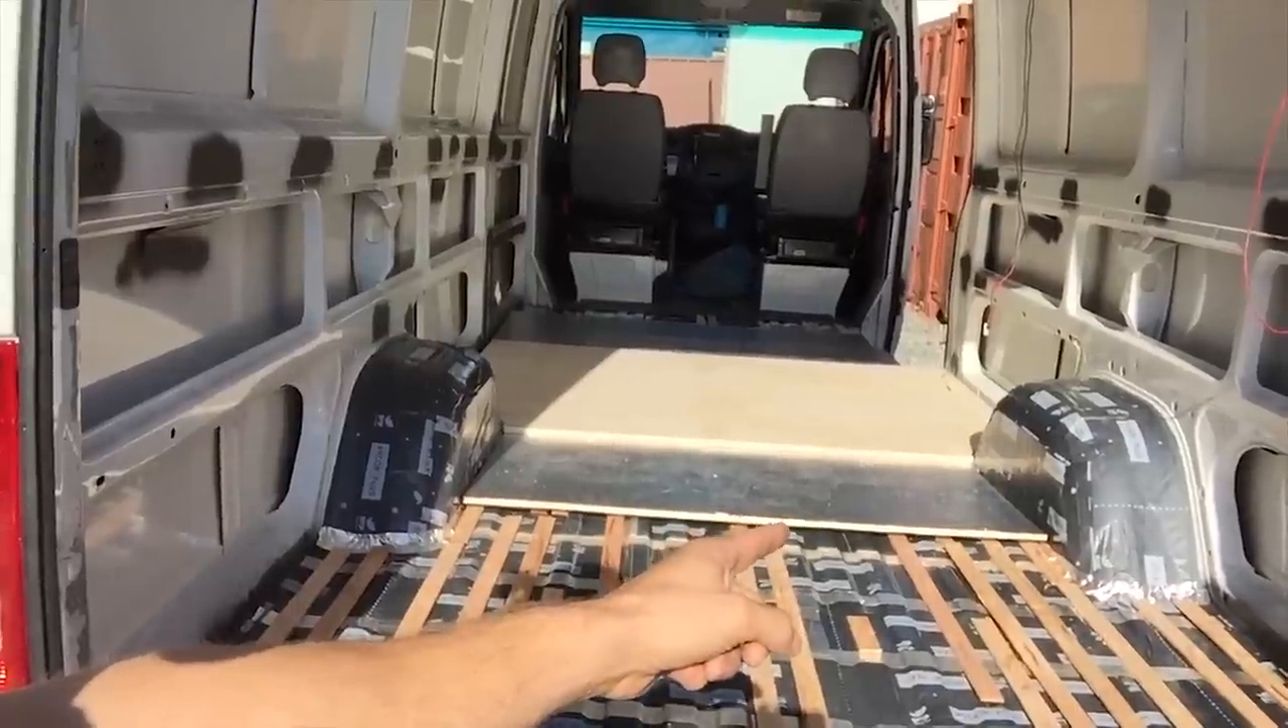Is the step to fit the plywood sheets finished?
No.